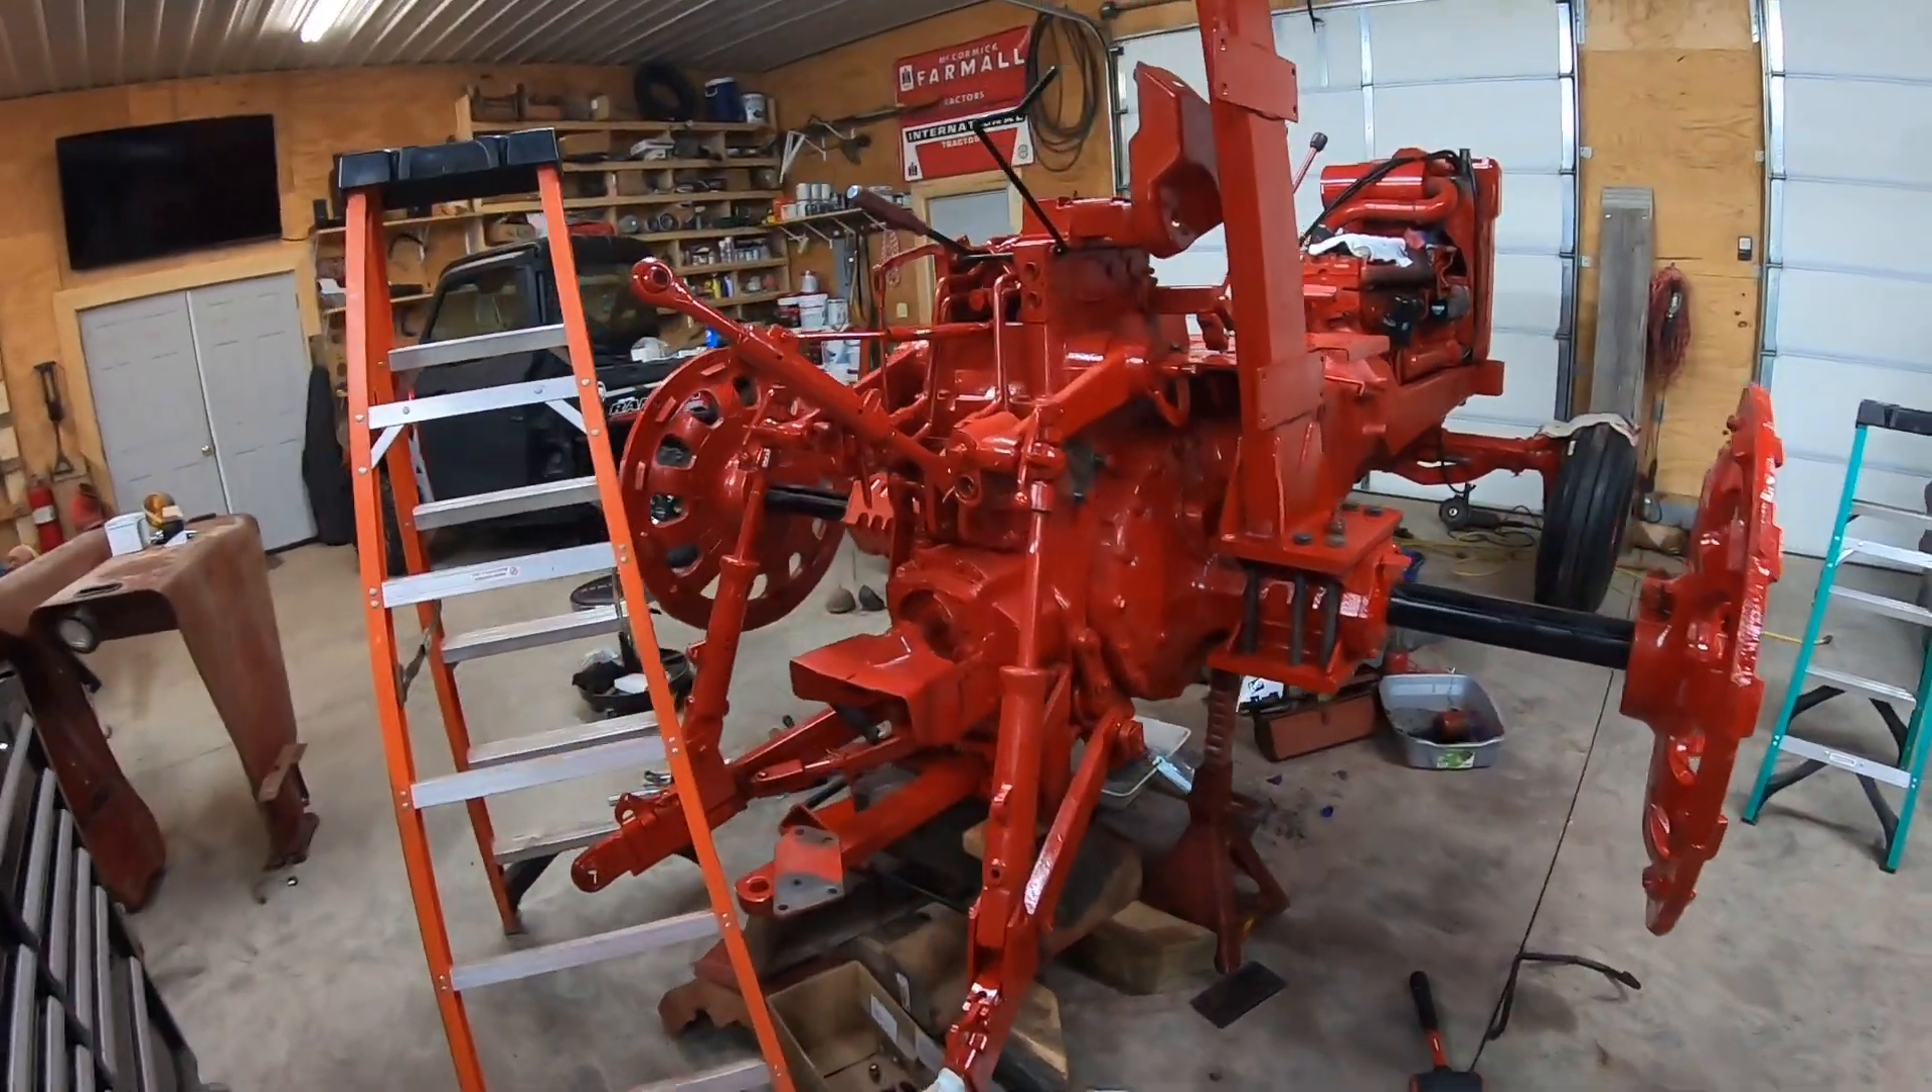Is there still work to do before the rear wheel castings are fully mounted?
No.